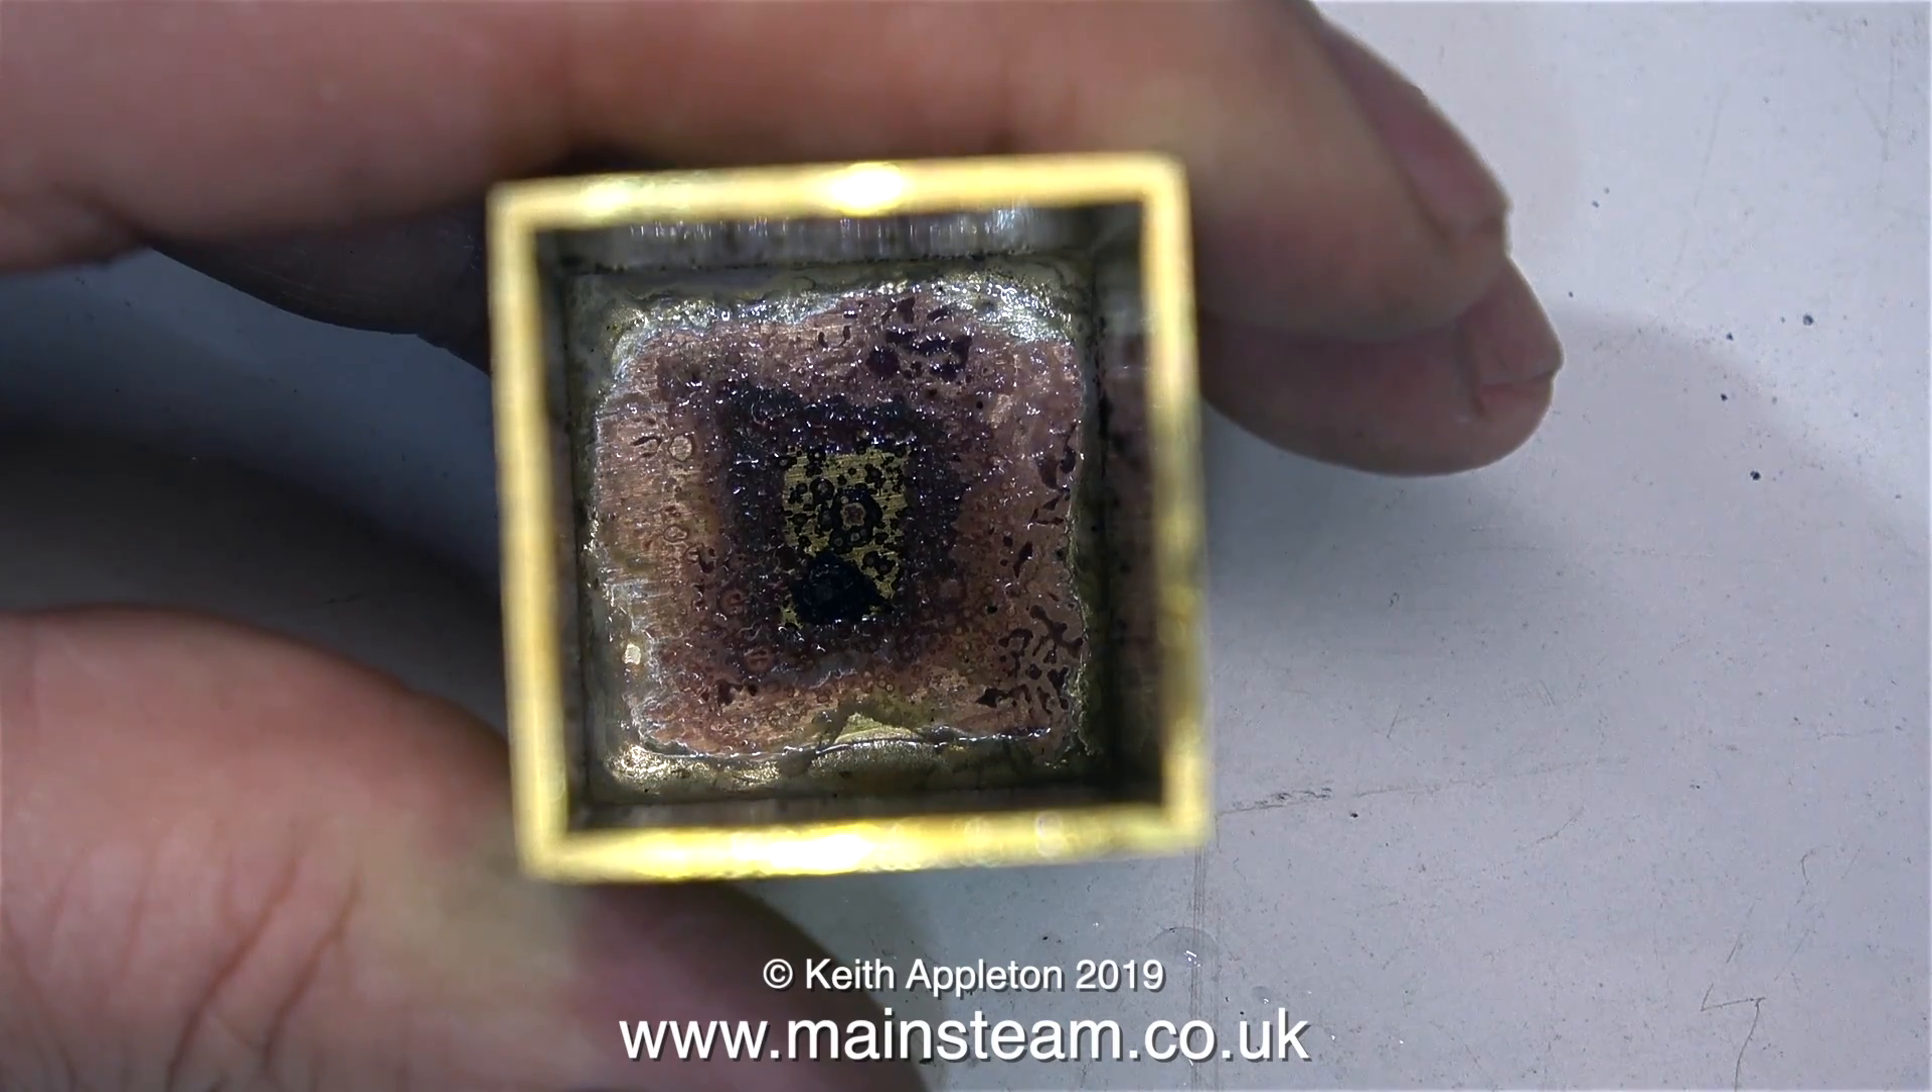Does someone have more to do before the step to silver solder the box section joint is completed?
No.